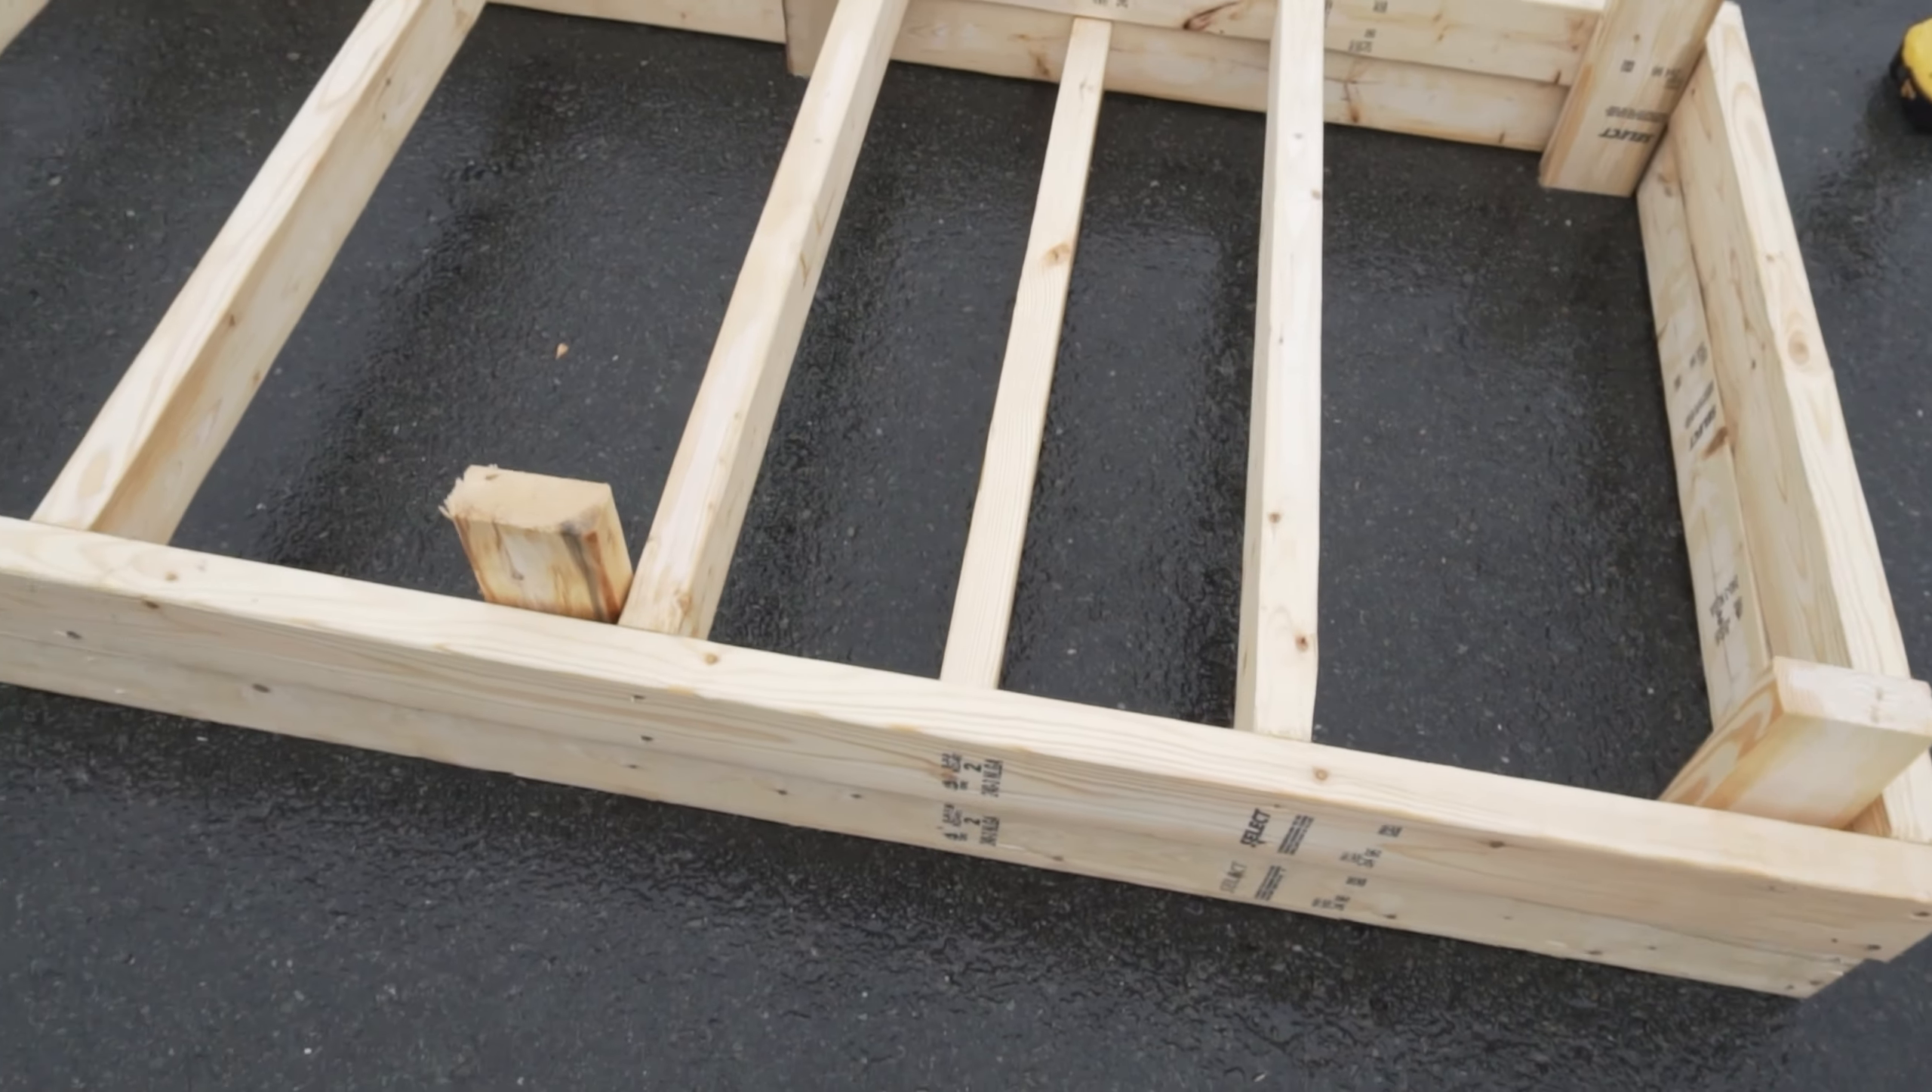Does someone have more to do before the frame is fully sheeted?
Yes.